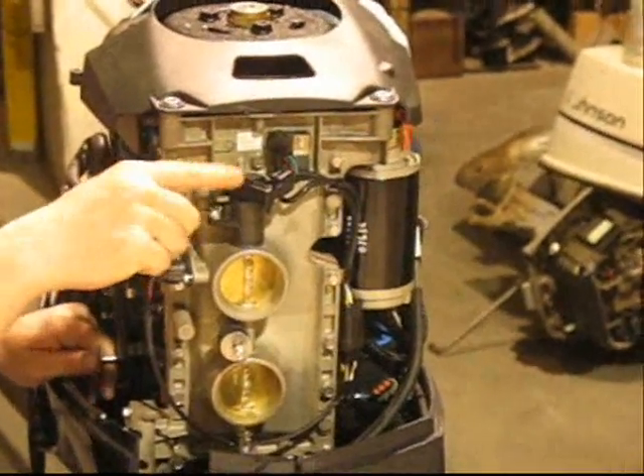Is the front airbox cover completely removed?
Yes.